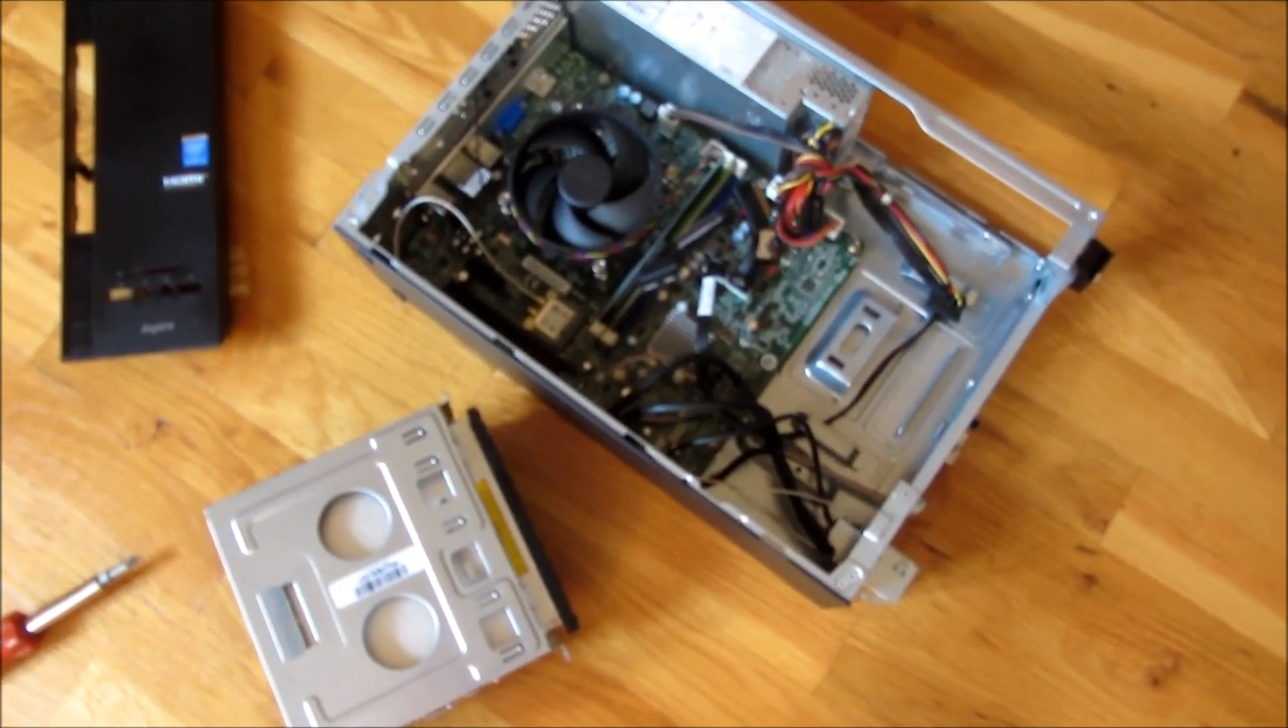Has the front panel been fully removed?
Yes.